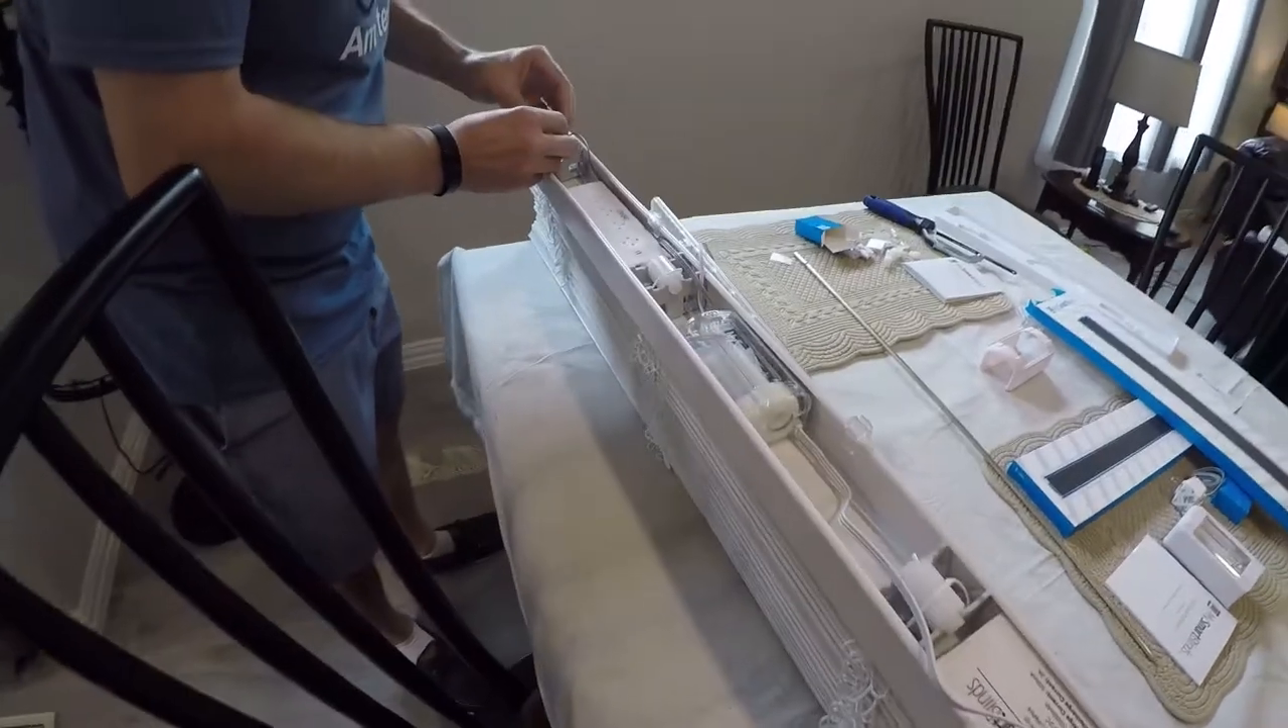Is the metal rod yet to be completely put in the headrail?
Yes.